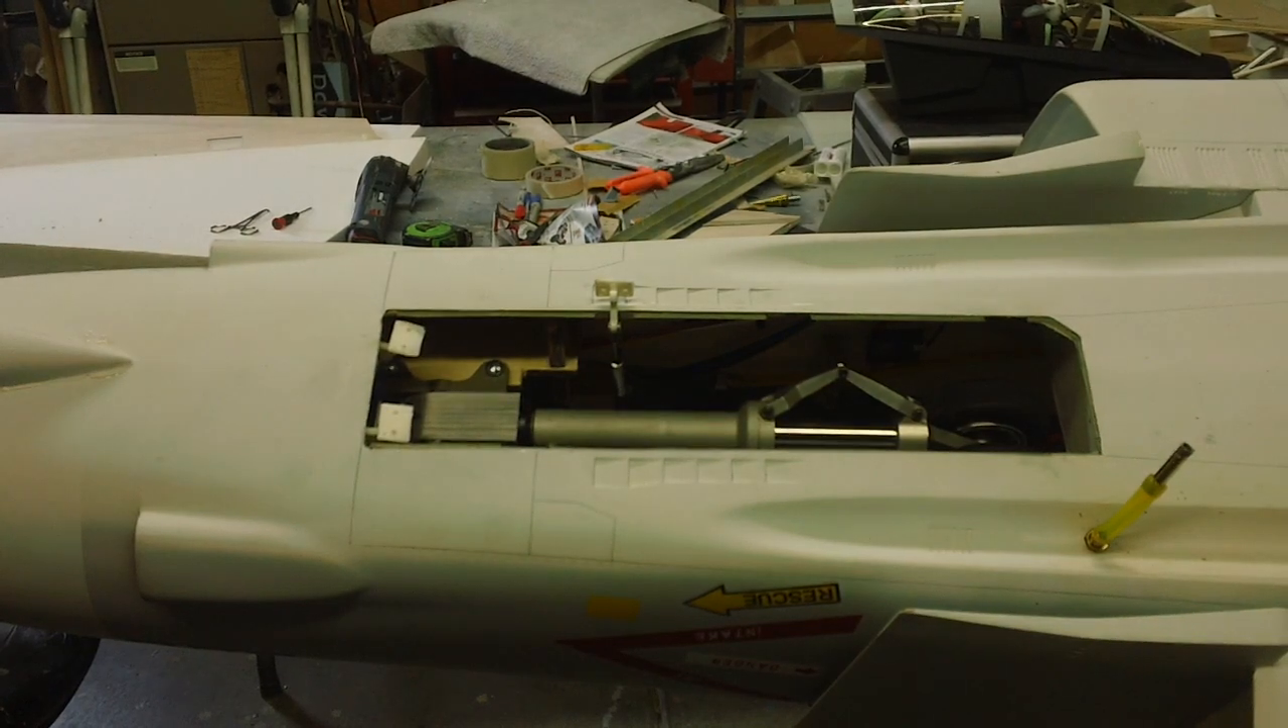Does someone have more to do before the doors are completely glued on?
Yes.